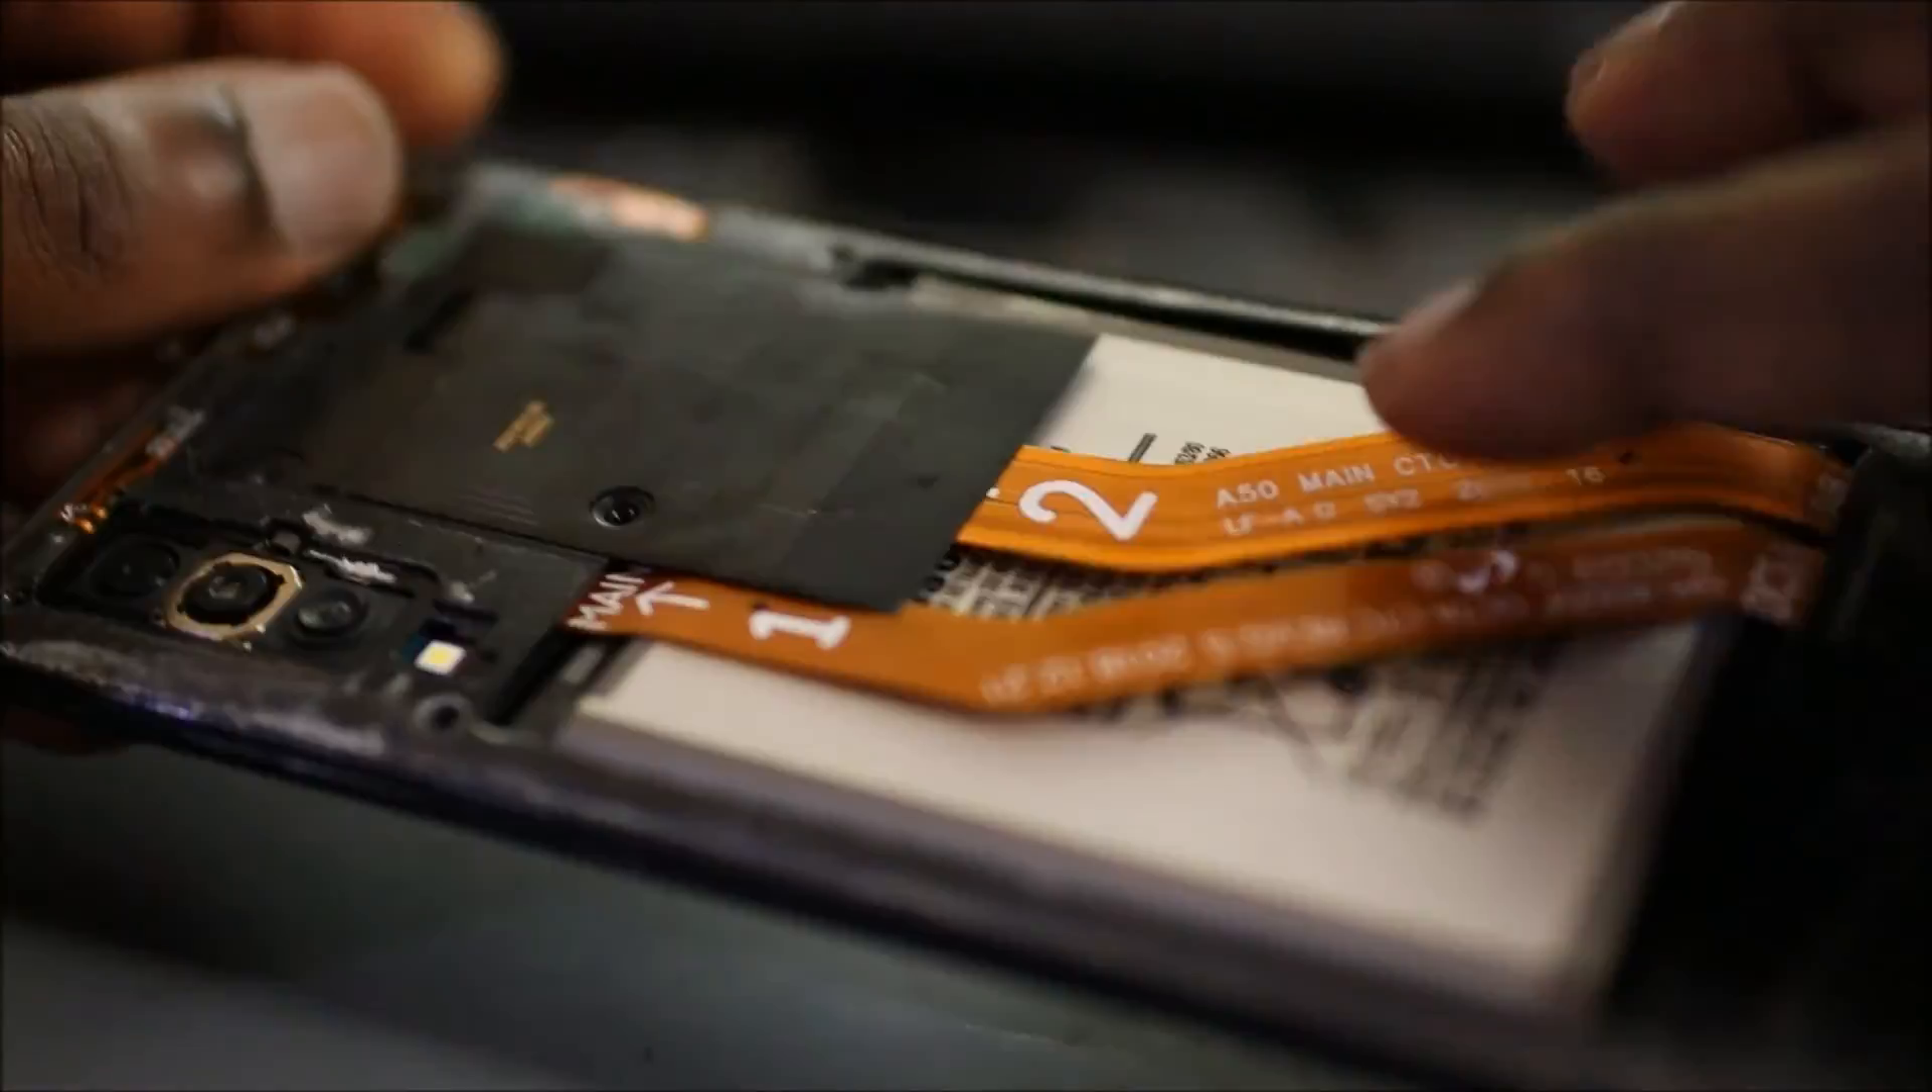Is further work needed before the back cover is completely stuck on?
Yes.